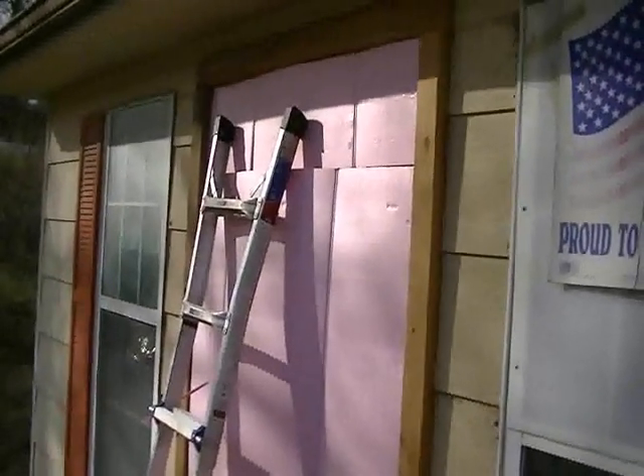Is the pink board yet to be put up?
No.